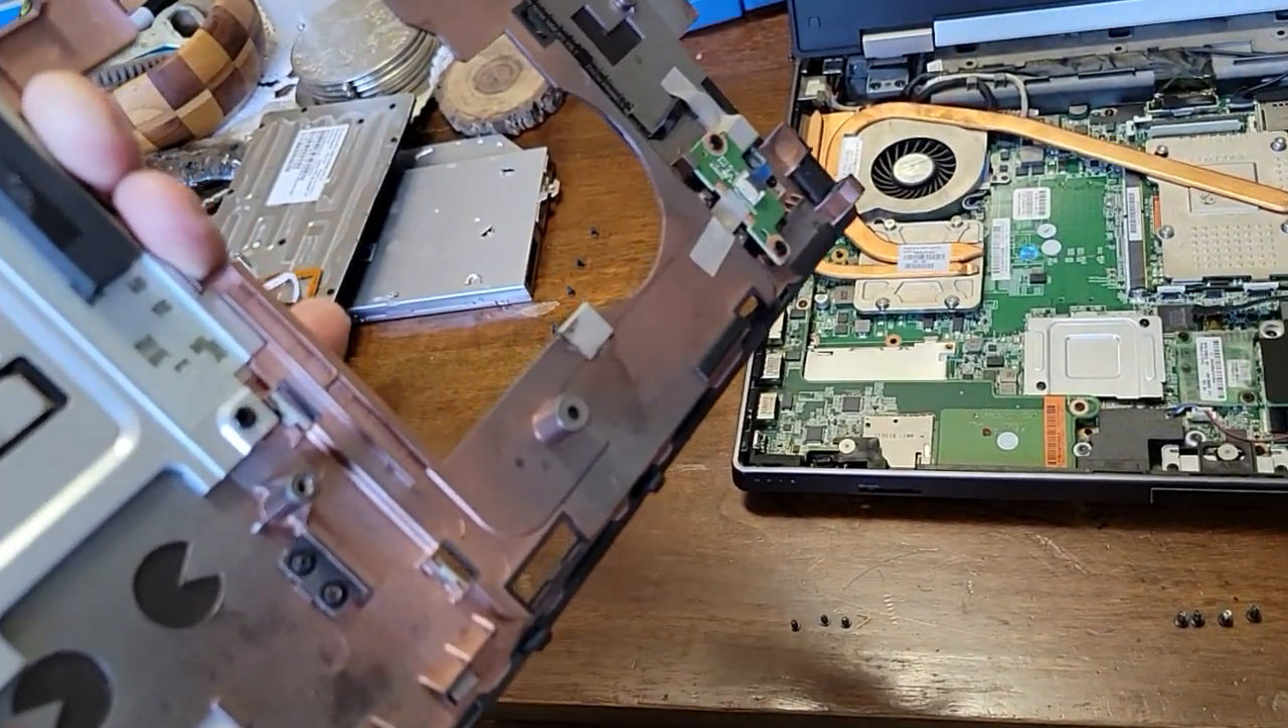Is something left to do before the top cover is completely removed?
No.